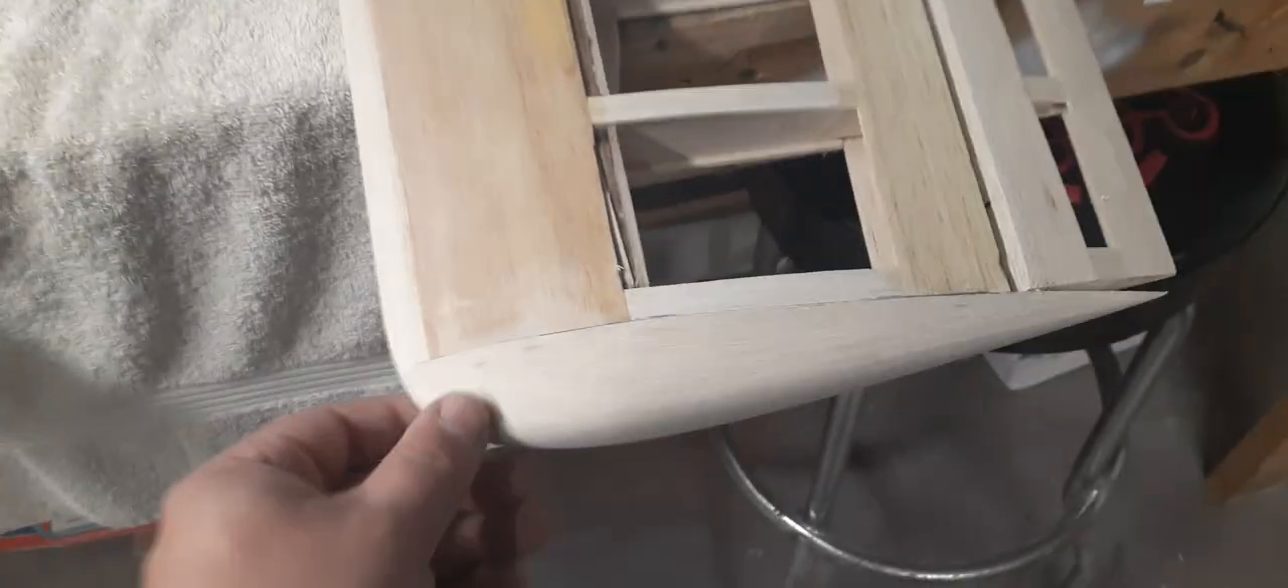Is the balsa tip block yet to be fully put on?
No.